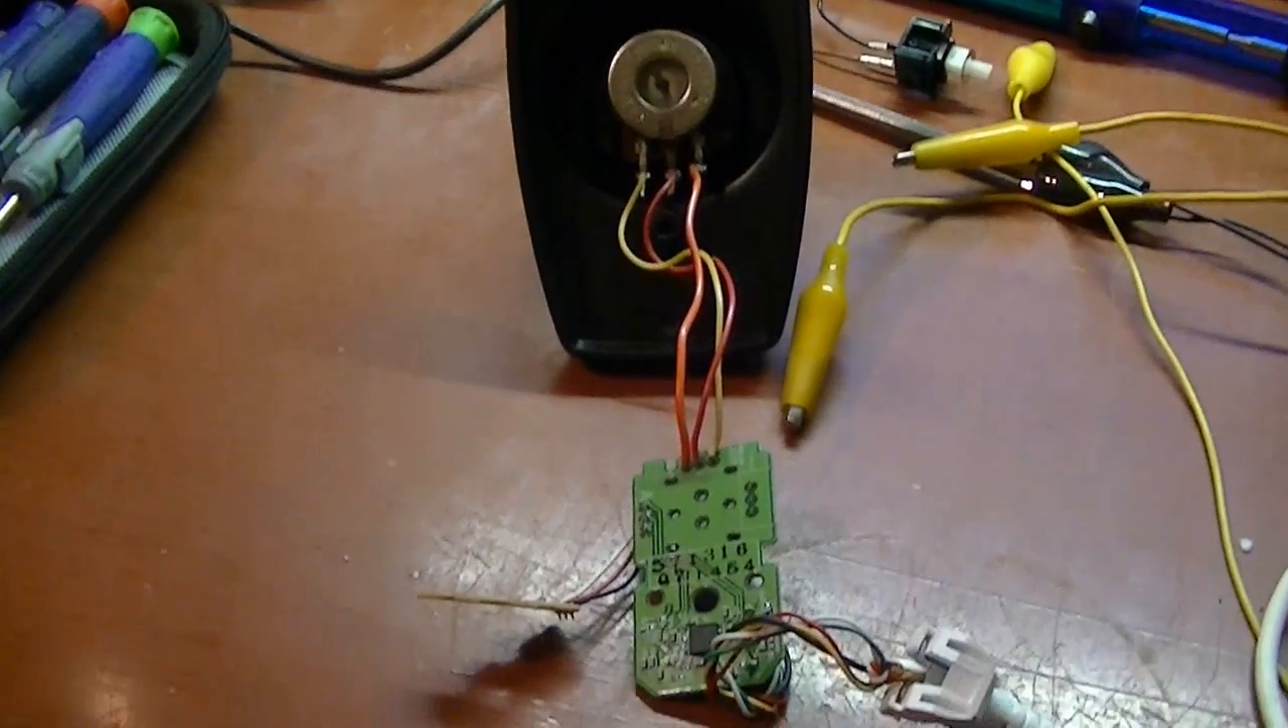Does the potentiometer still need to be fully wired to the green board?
No.